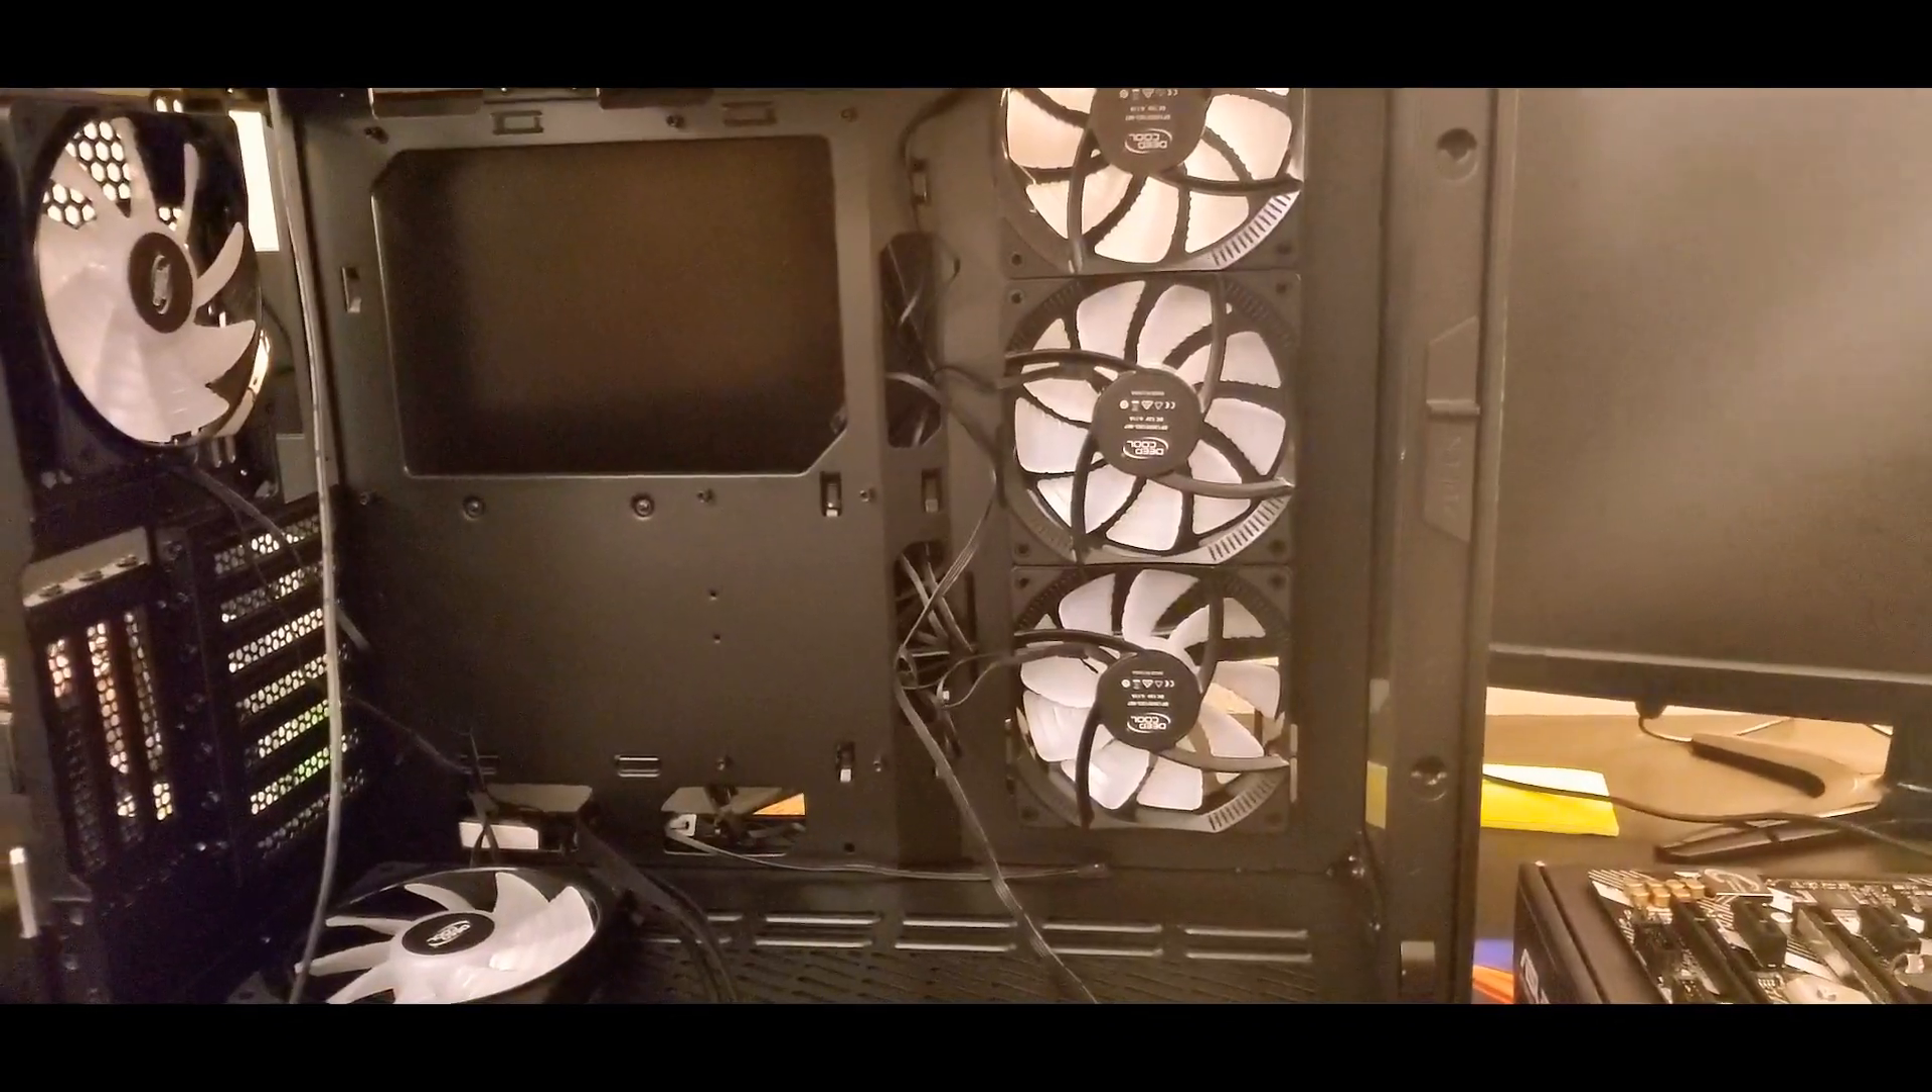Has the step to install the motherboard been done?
No.